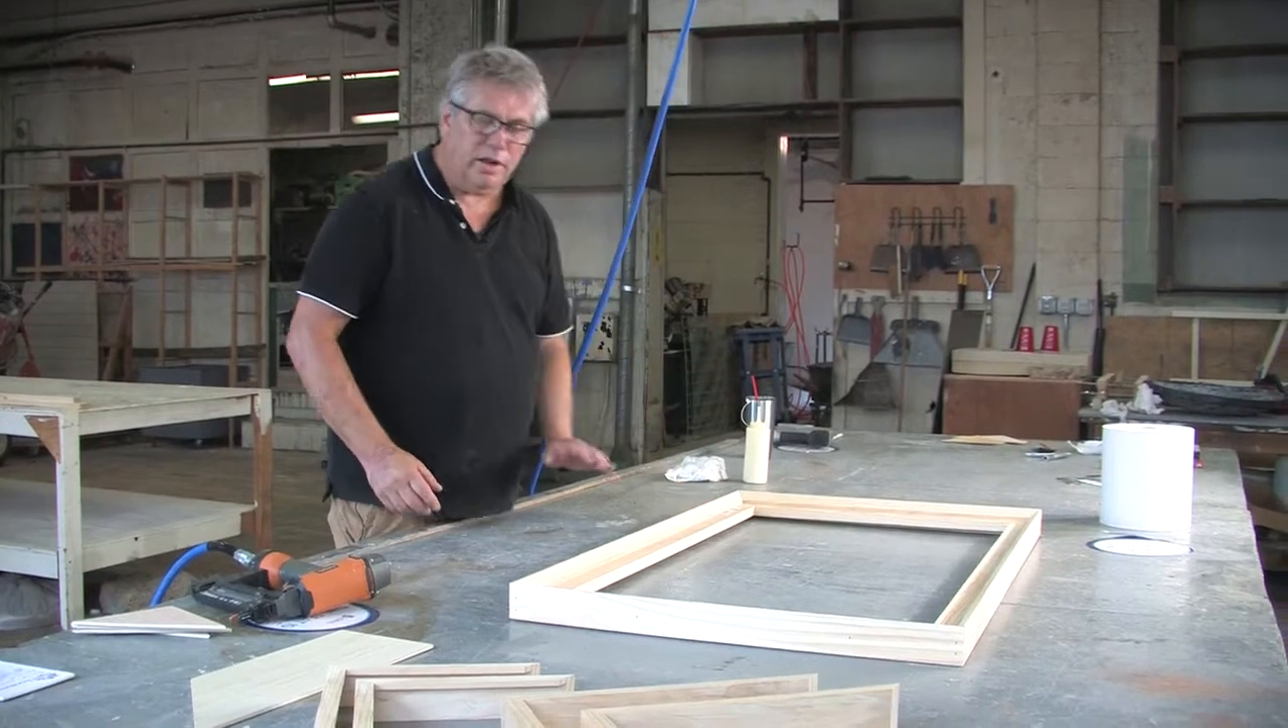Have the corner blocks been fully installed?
No.